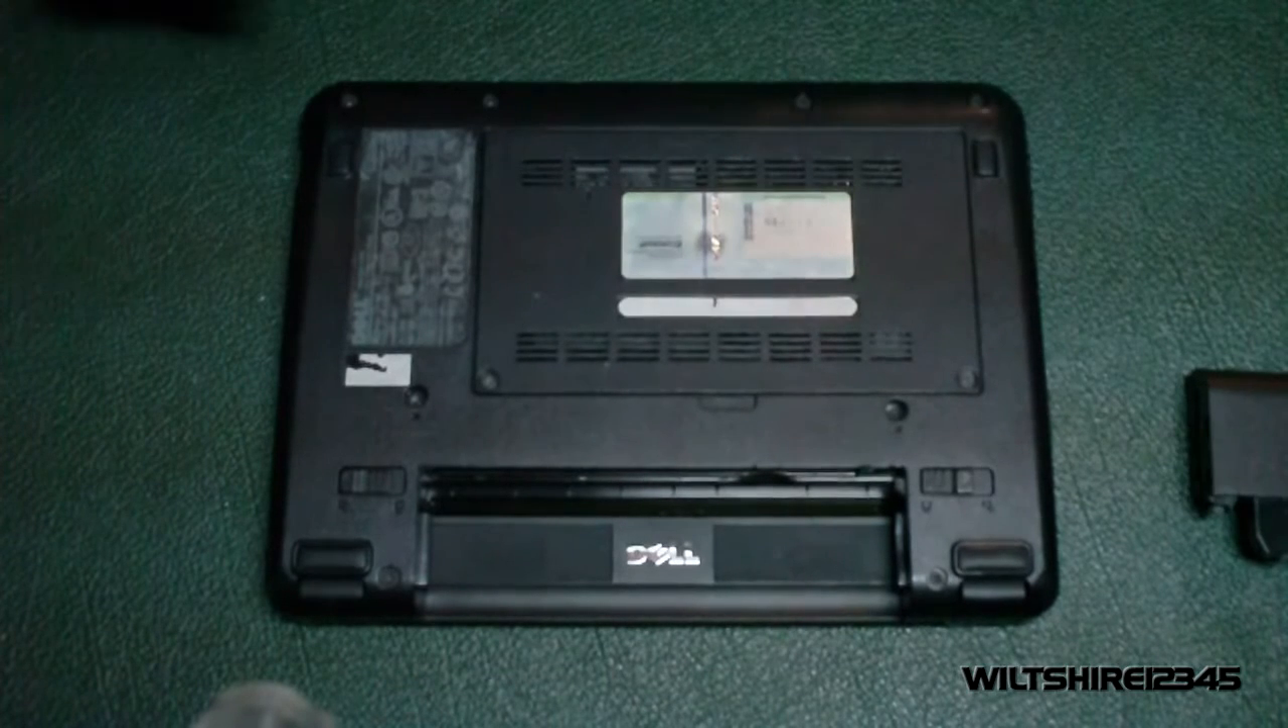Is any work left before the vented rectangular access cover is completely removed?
Yes.